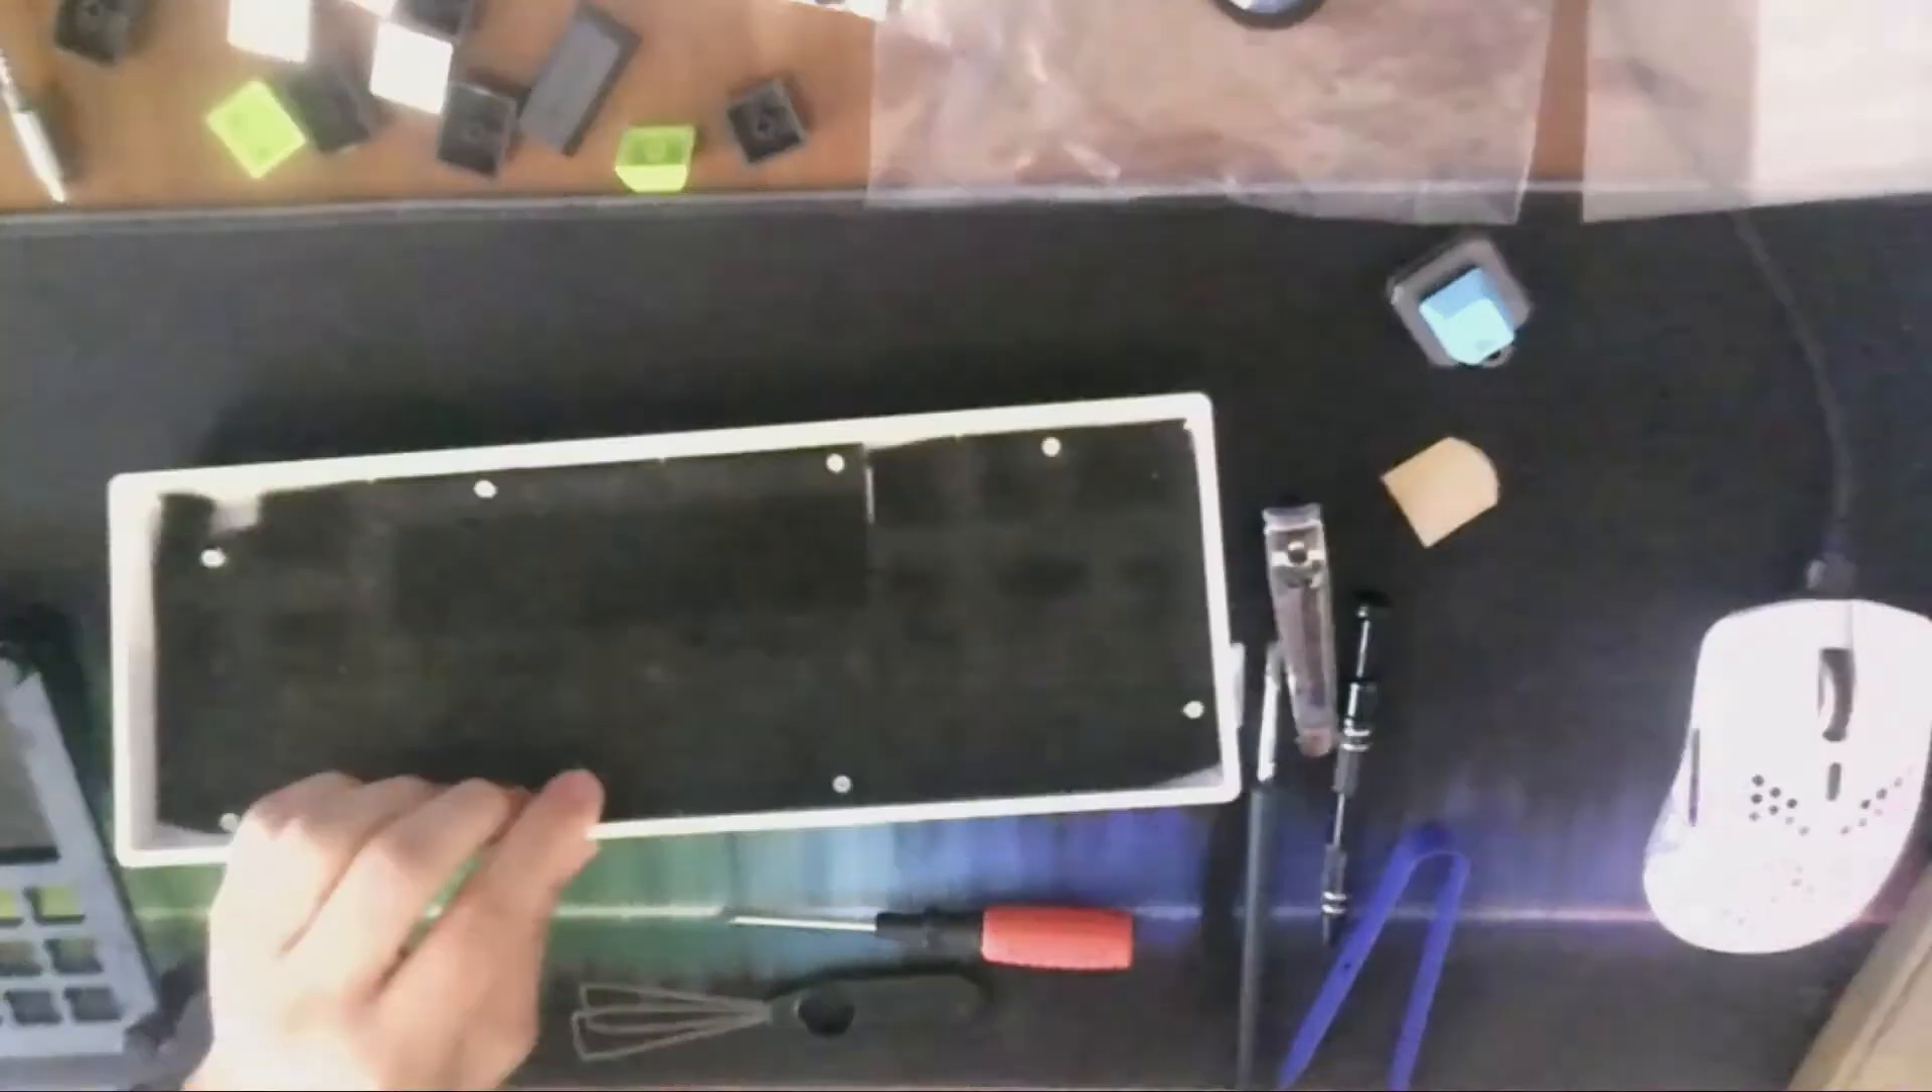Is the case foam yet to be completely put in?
No.